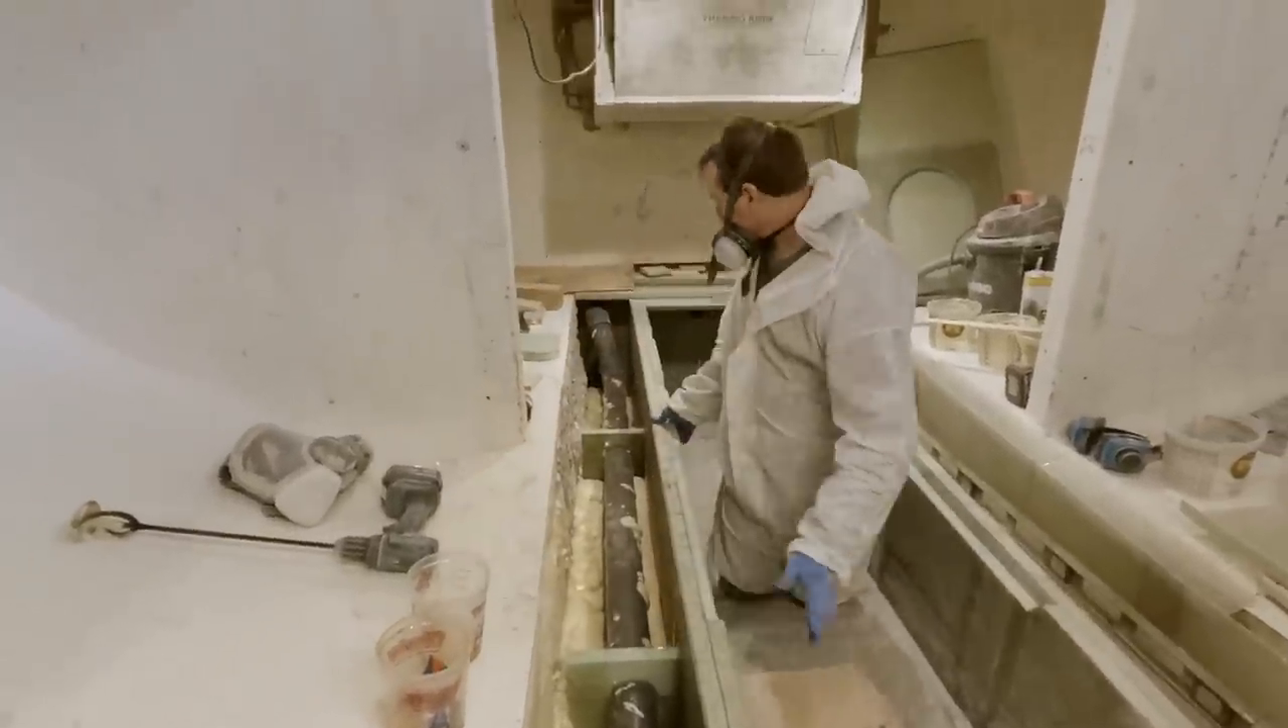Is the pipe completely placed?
Yes.